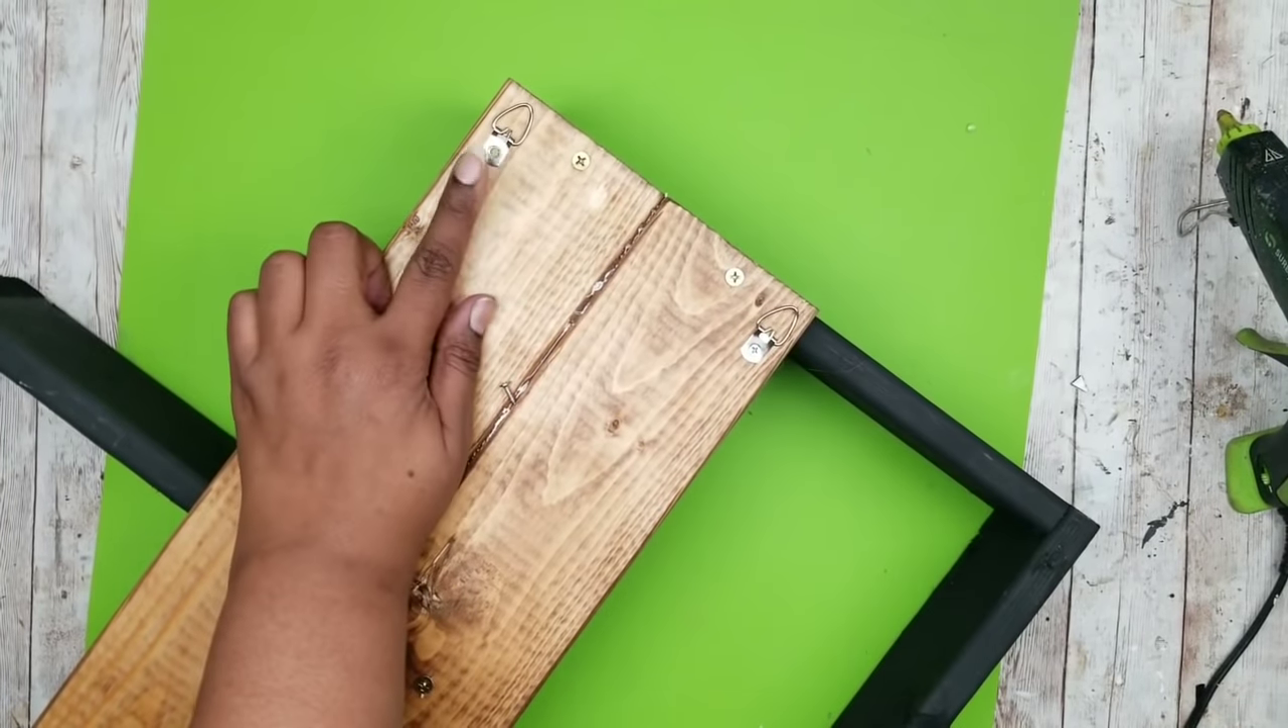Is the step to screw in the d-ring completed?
Yes.